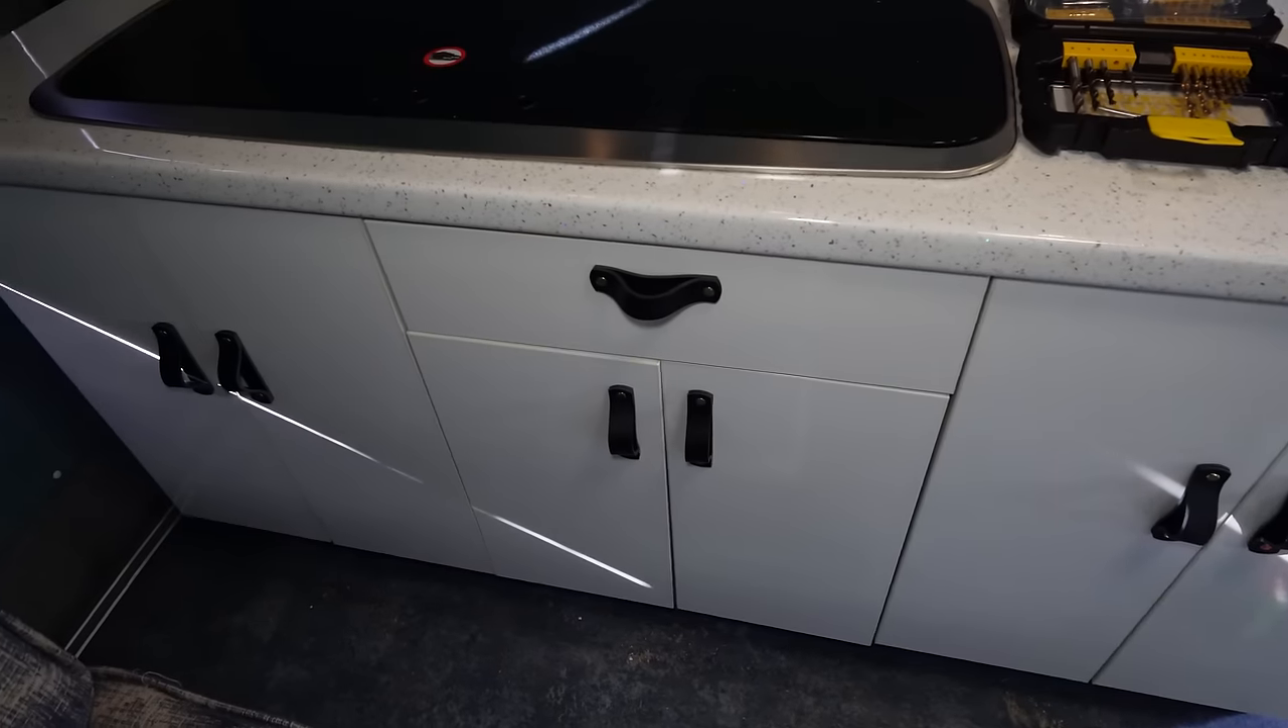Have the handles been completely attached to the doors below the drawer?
Yes.